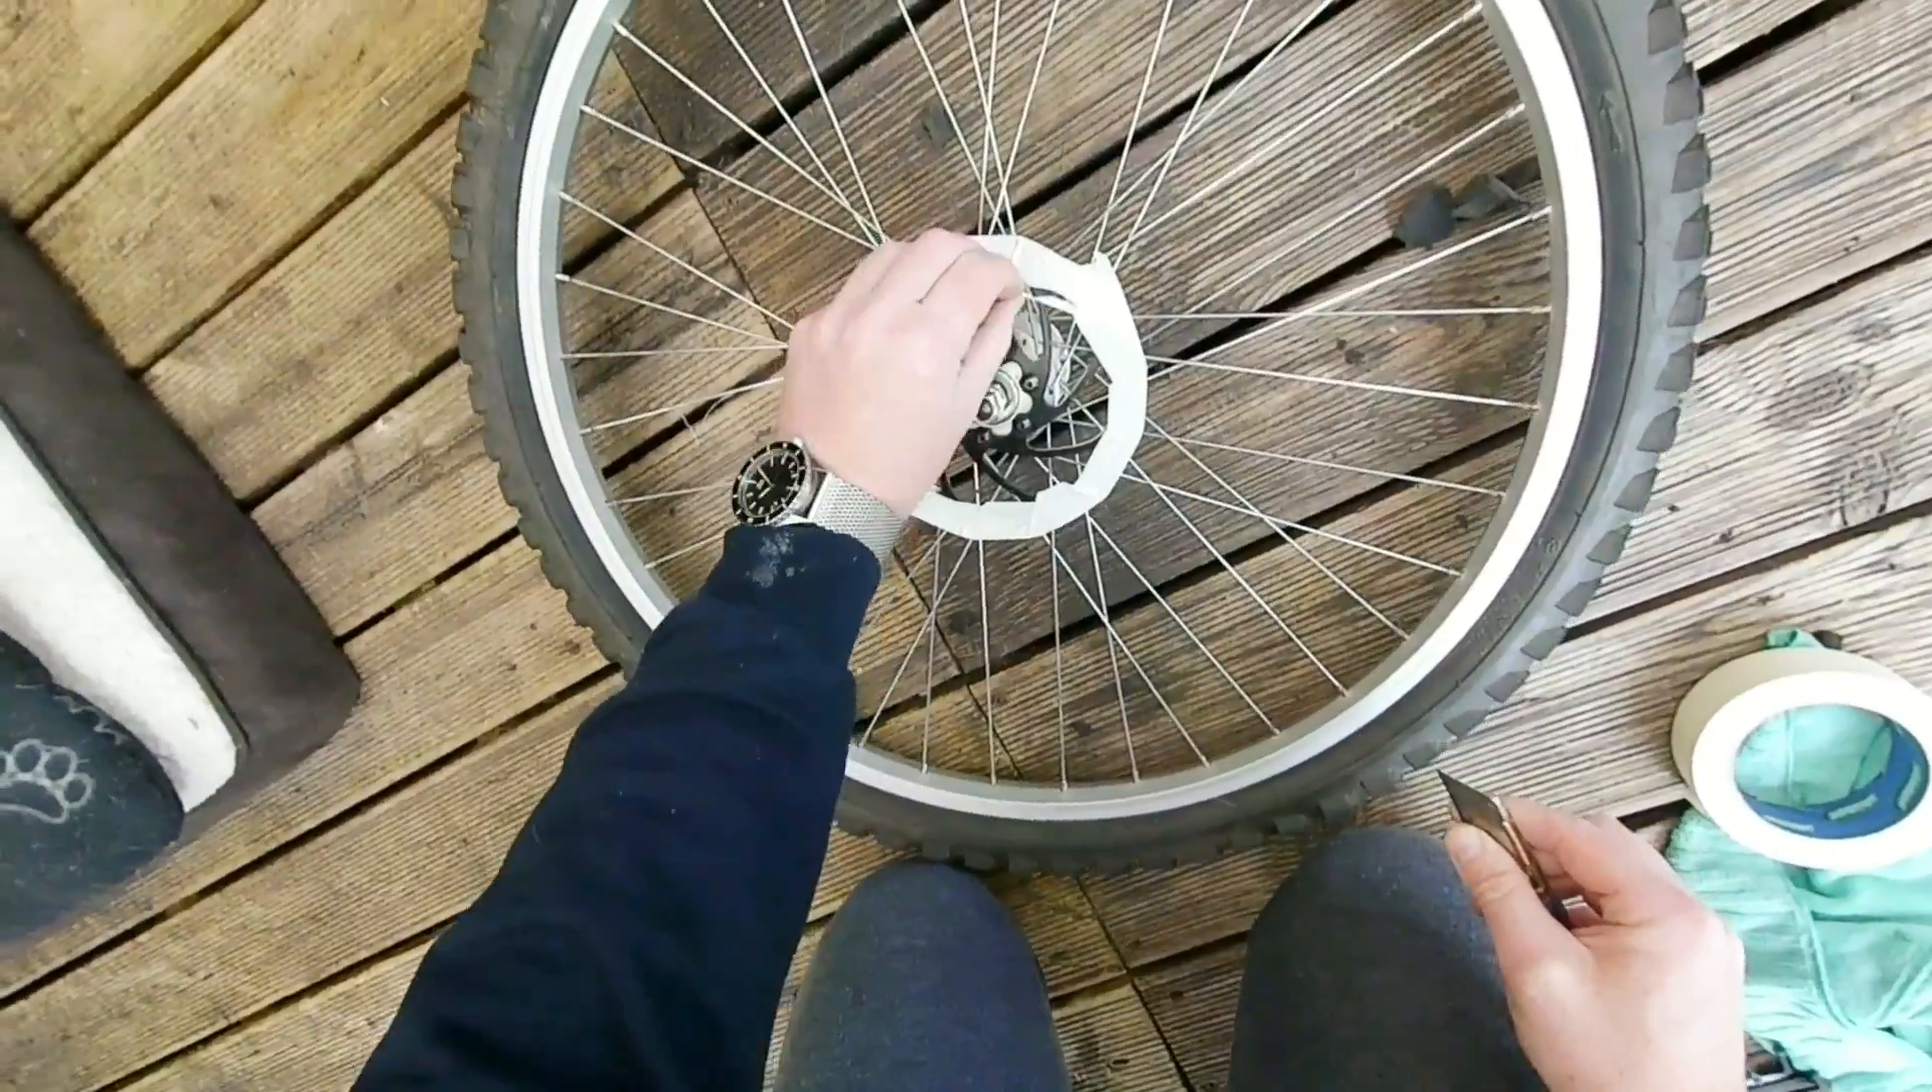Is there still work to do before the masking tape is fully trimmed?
Yes.